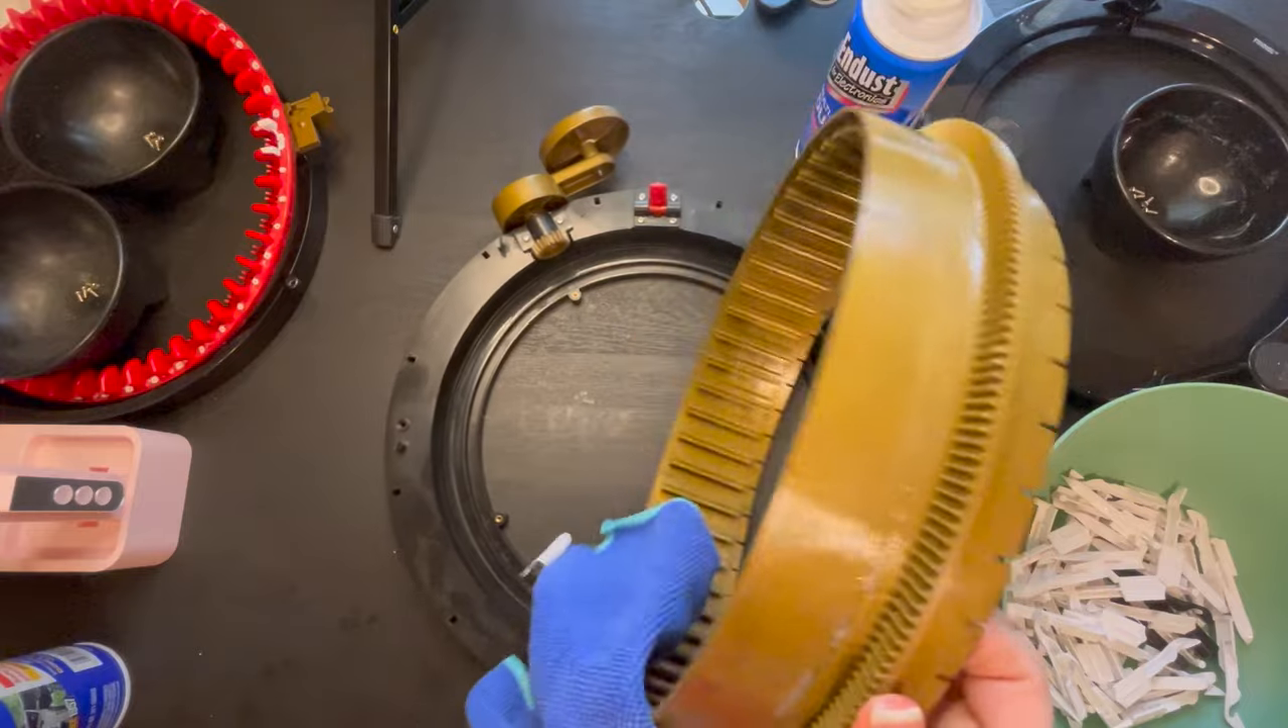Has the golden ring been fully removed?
Yes.